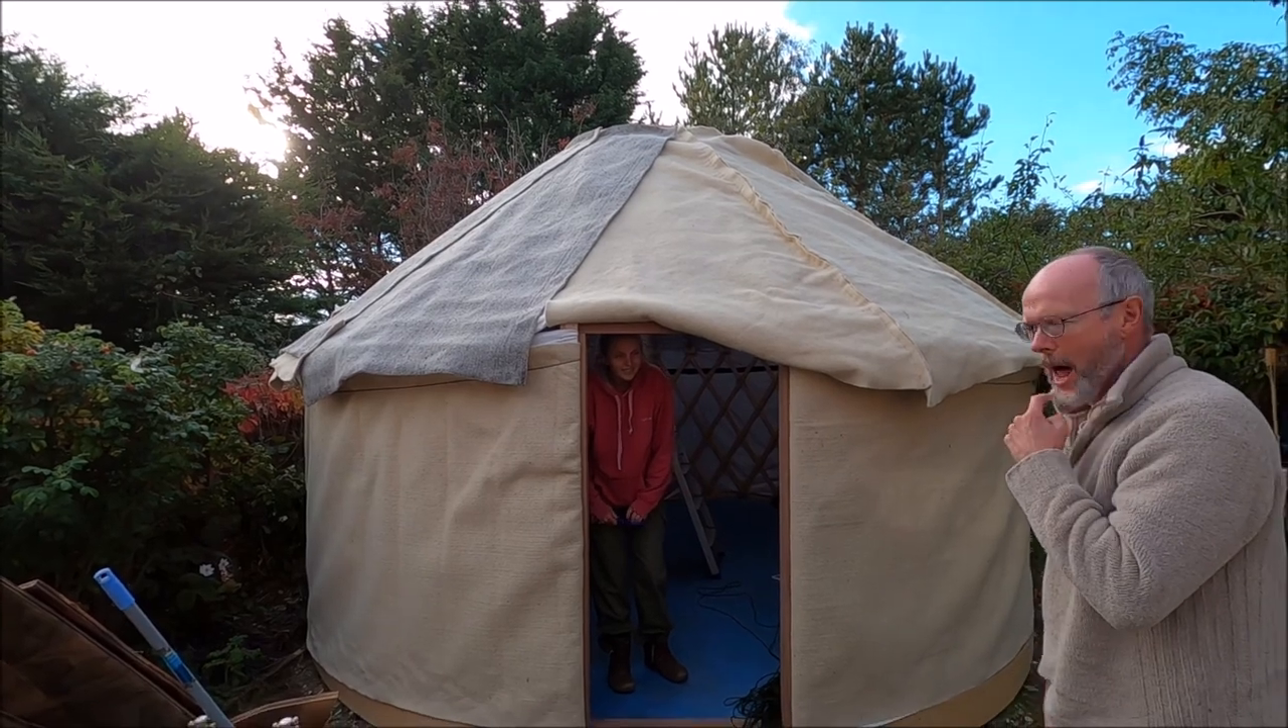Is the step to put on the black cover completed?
No.